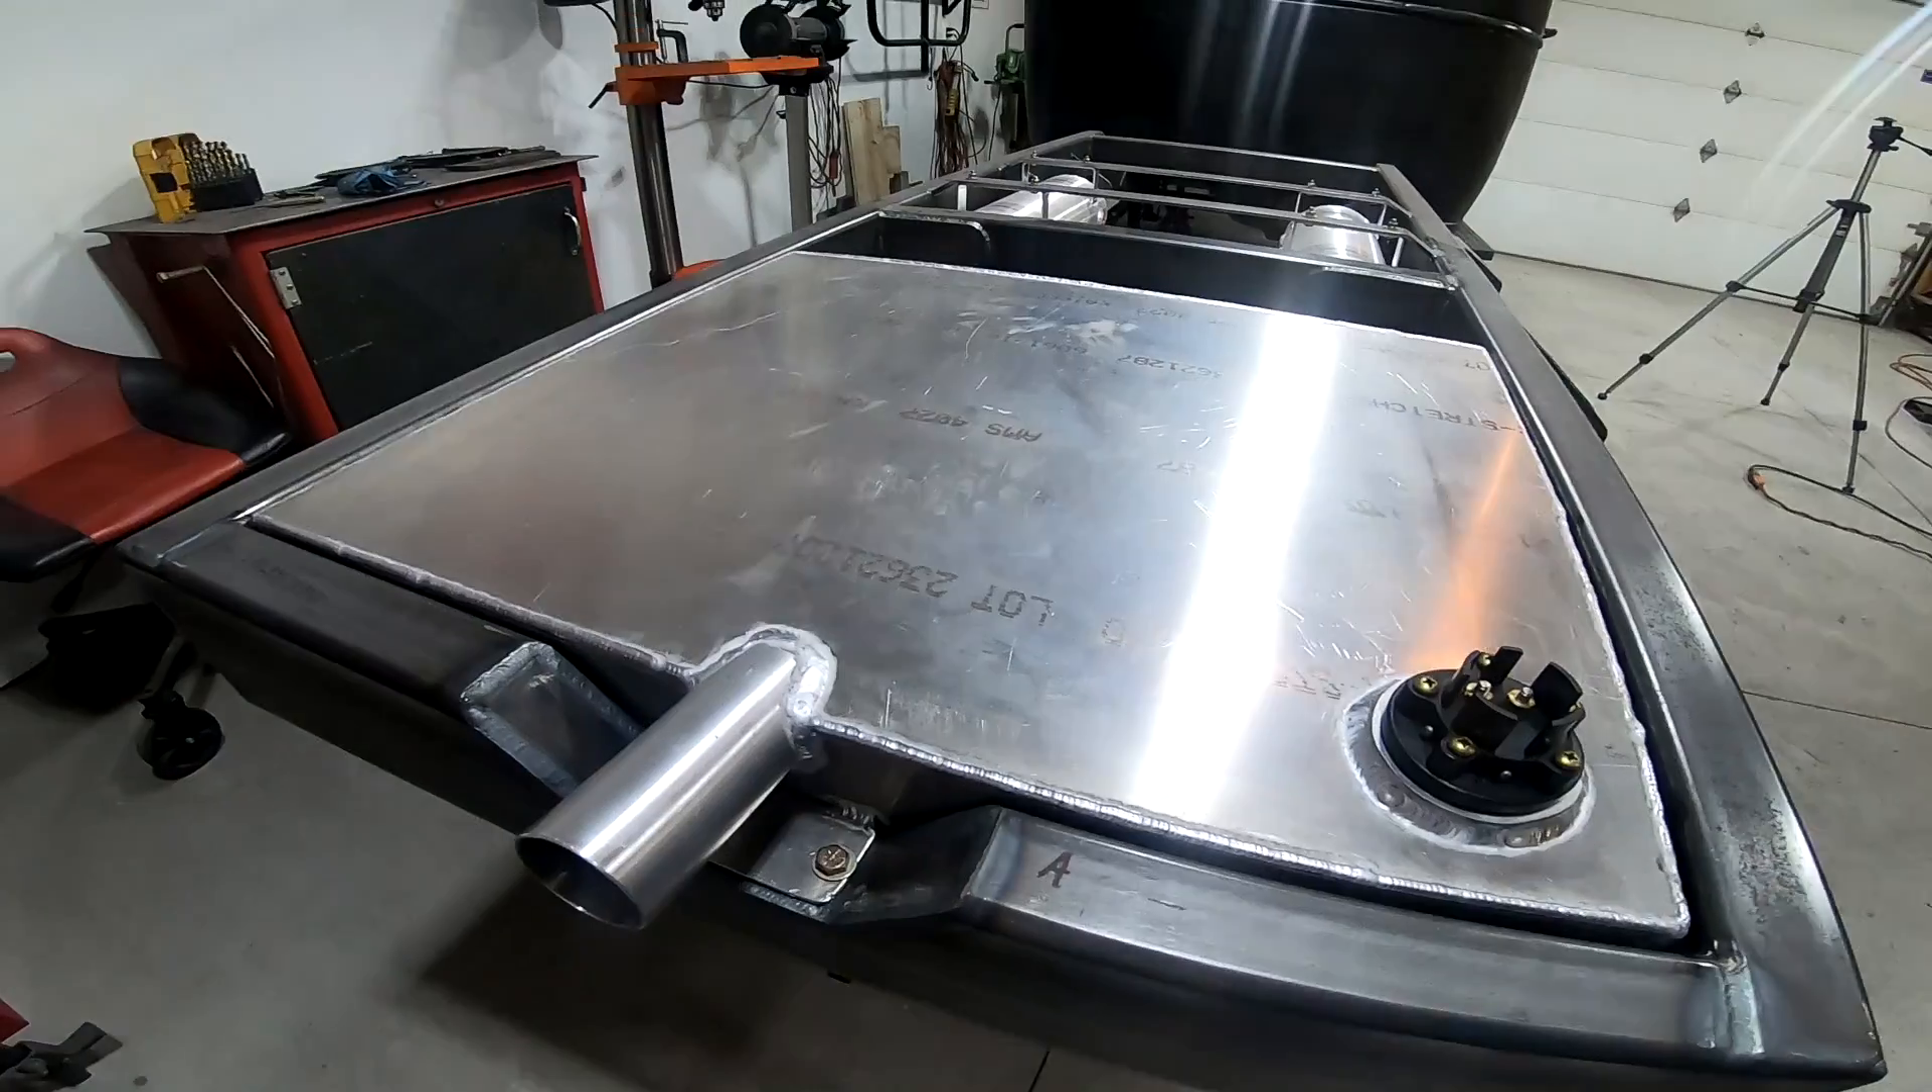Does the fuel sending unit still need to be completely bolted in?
No.